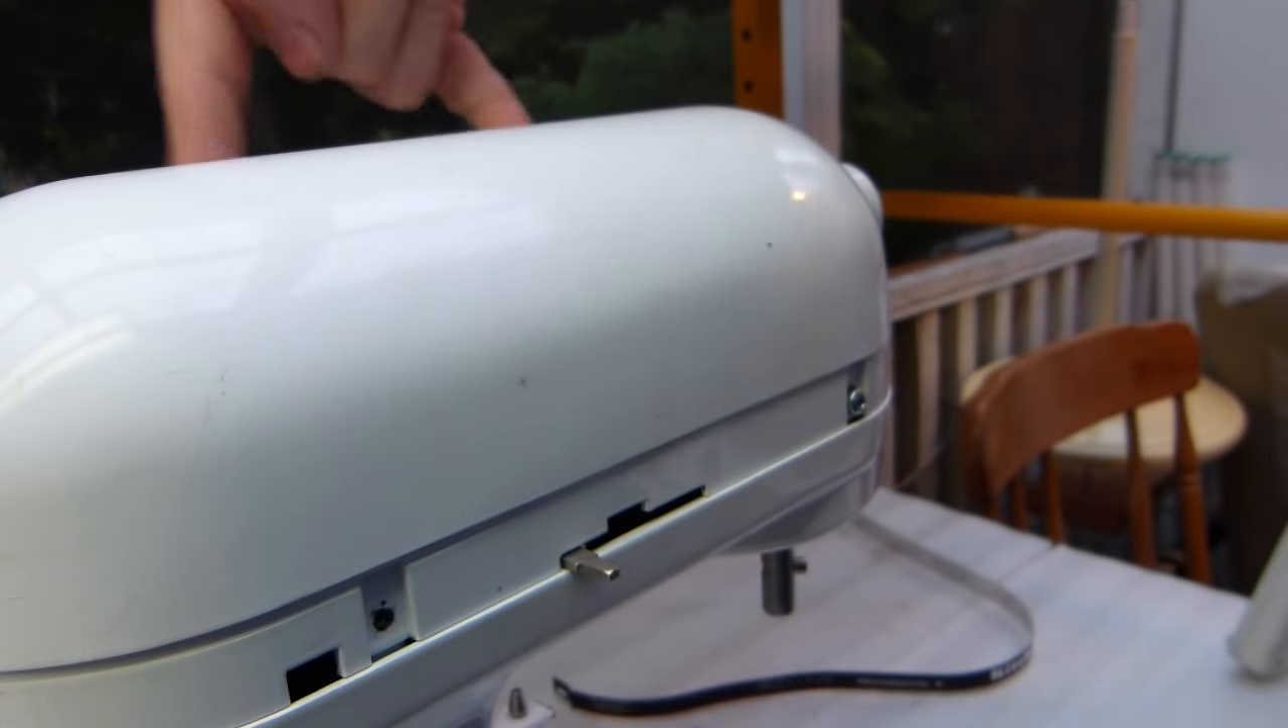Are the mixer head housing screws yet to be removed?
Yes.